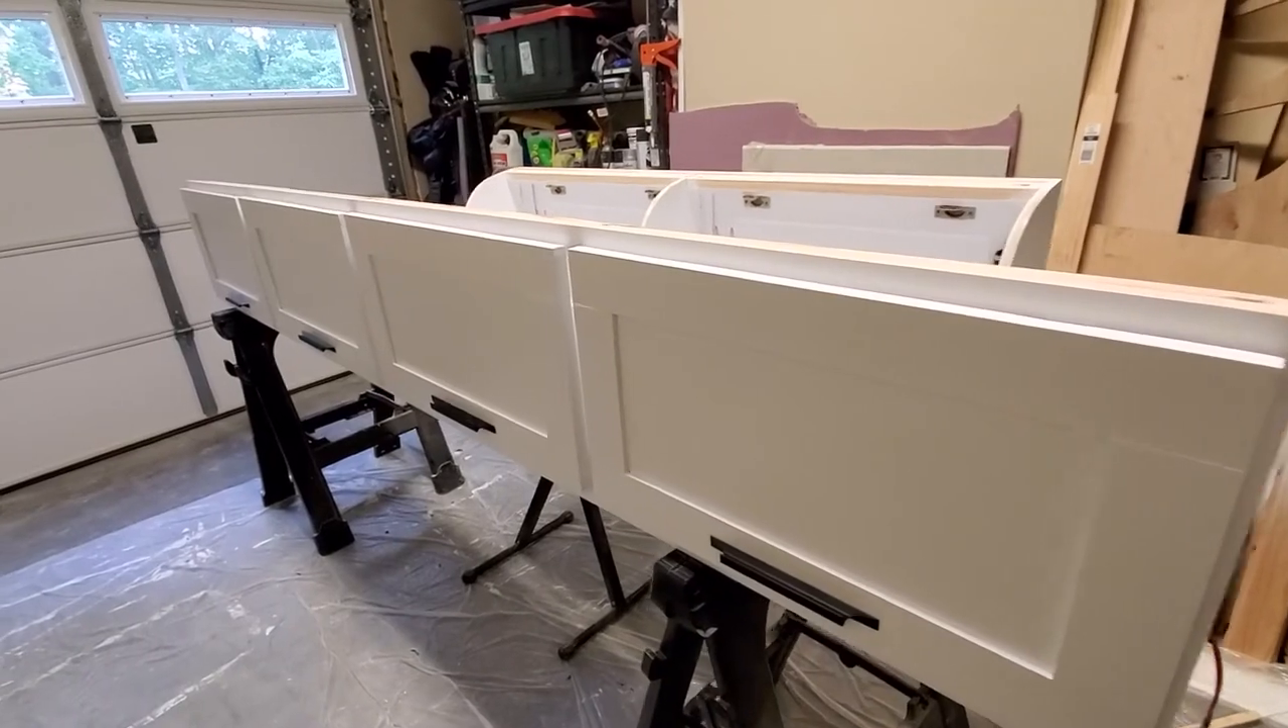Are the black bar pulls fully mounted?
Yes.